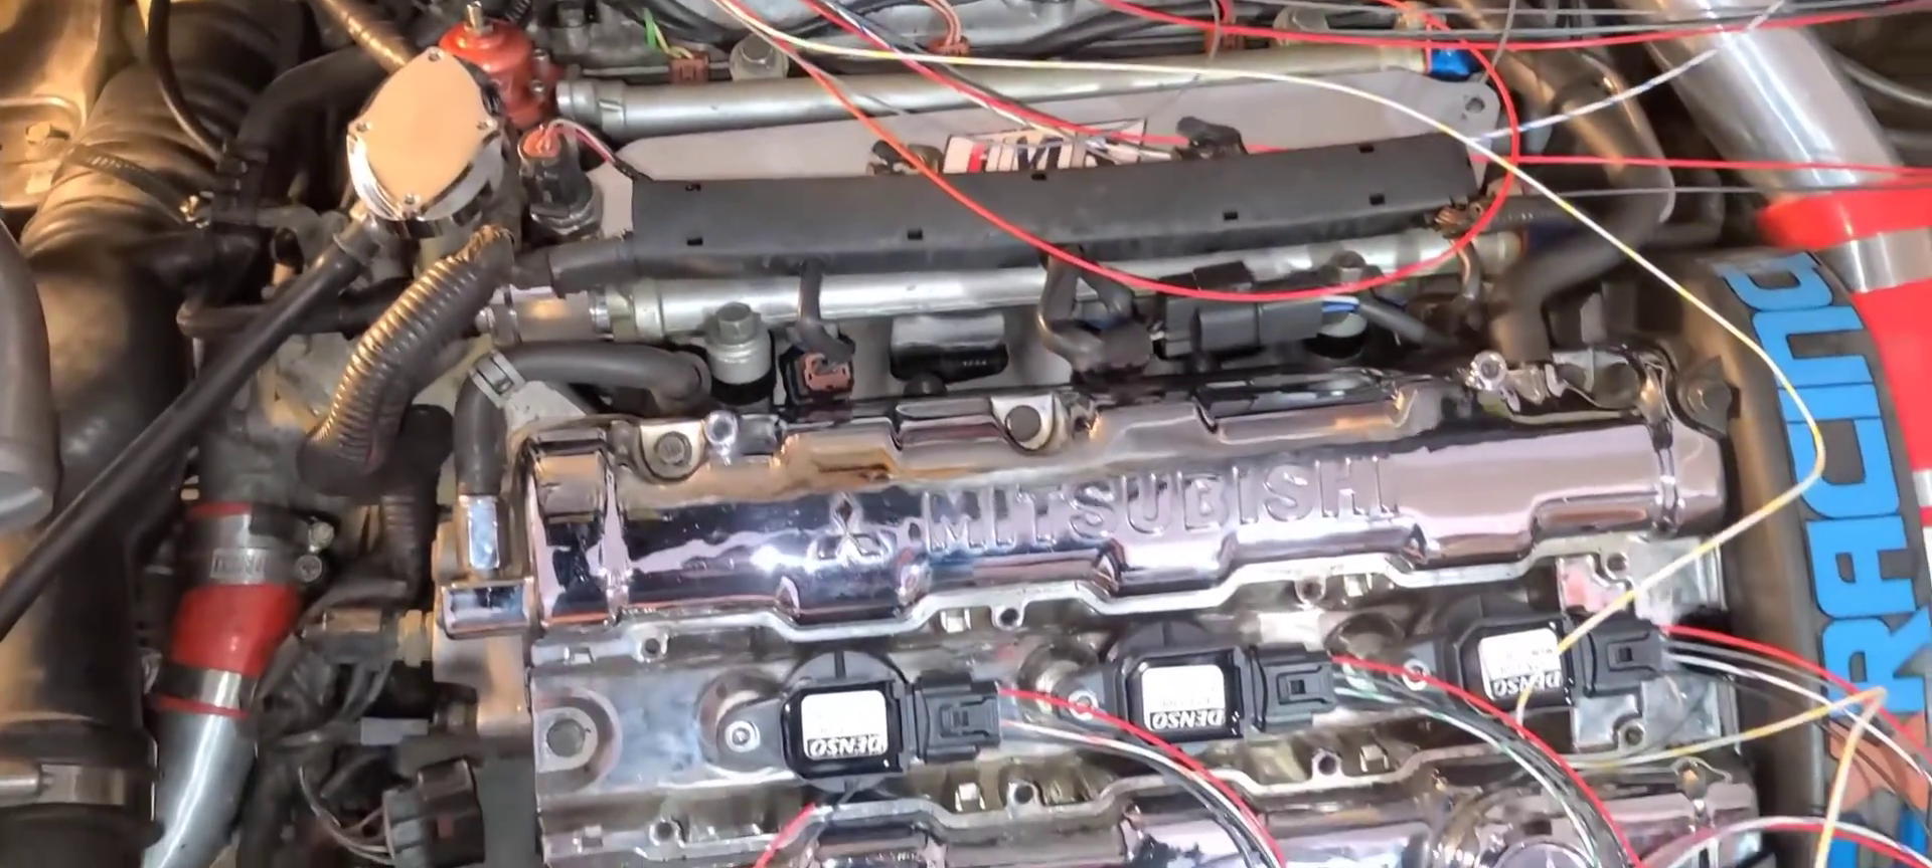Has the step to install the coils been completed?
Yes.